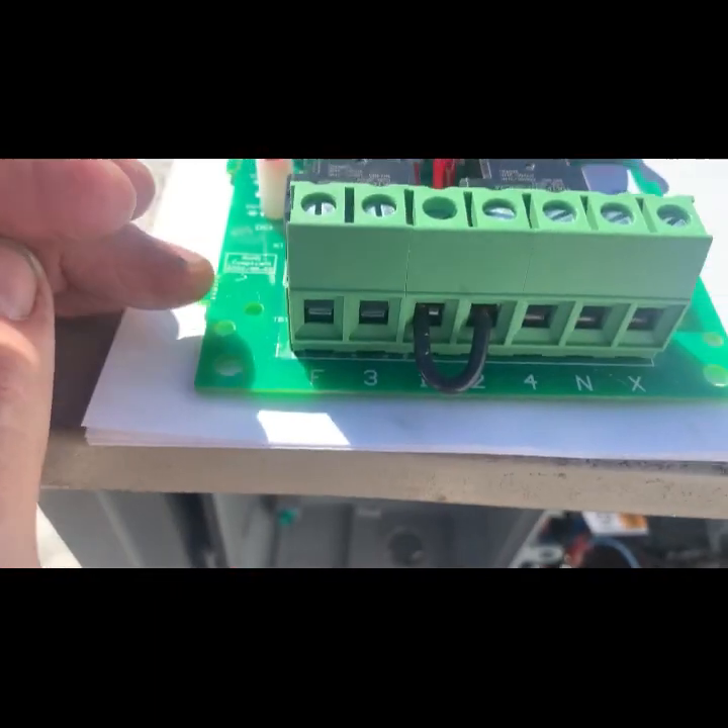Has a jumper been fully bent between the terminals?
Yes.